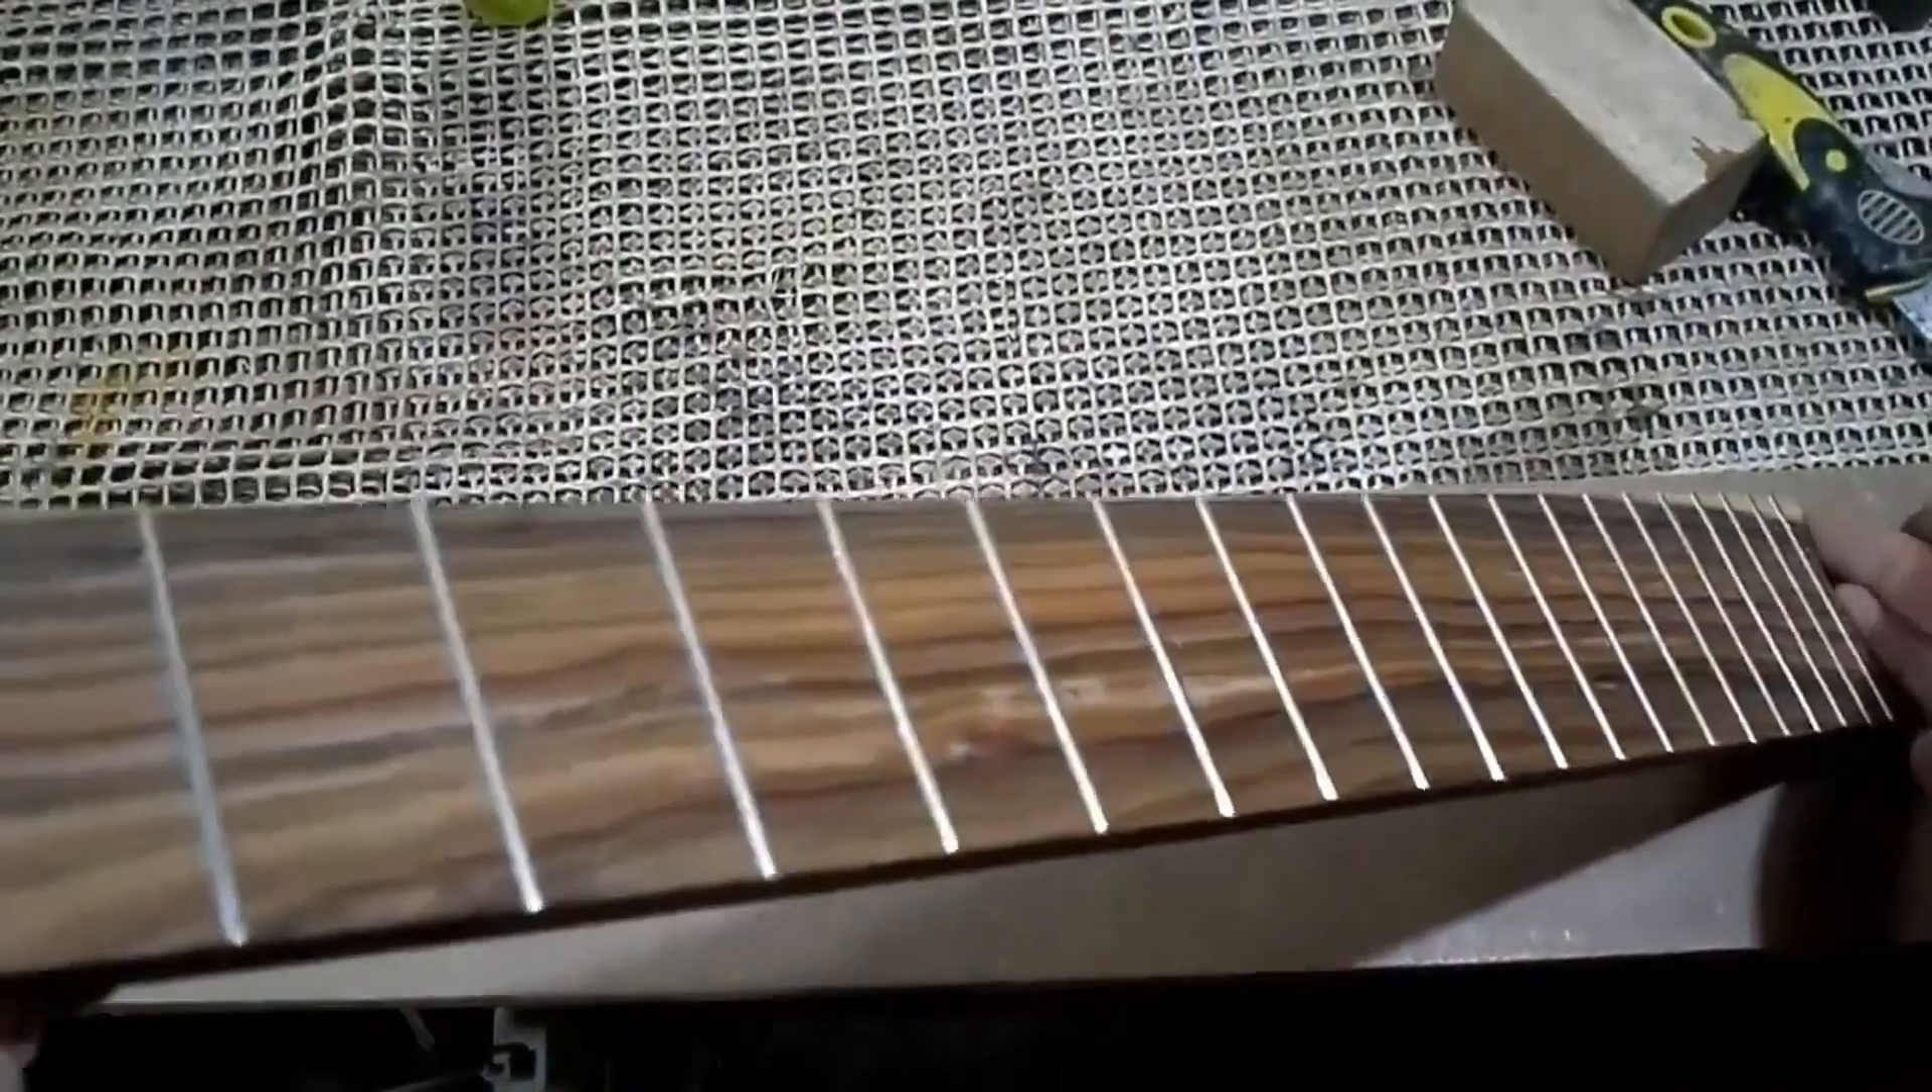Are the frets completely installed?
Yes.